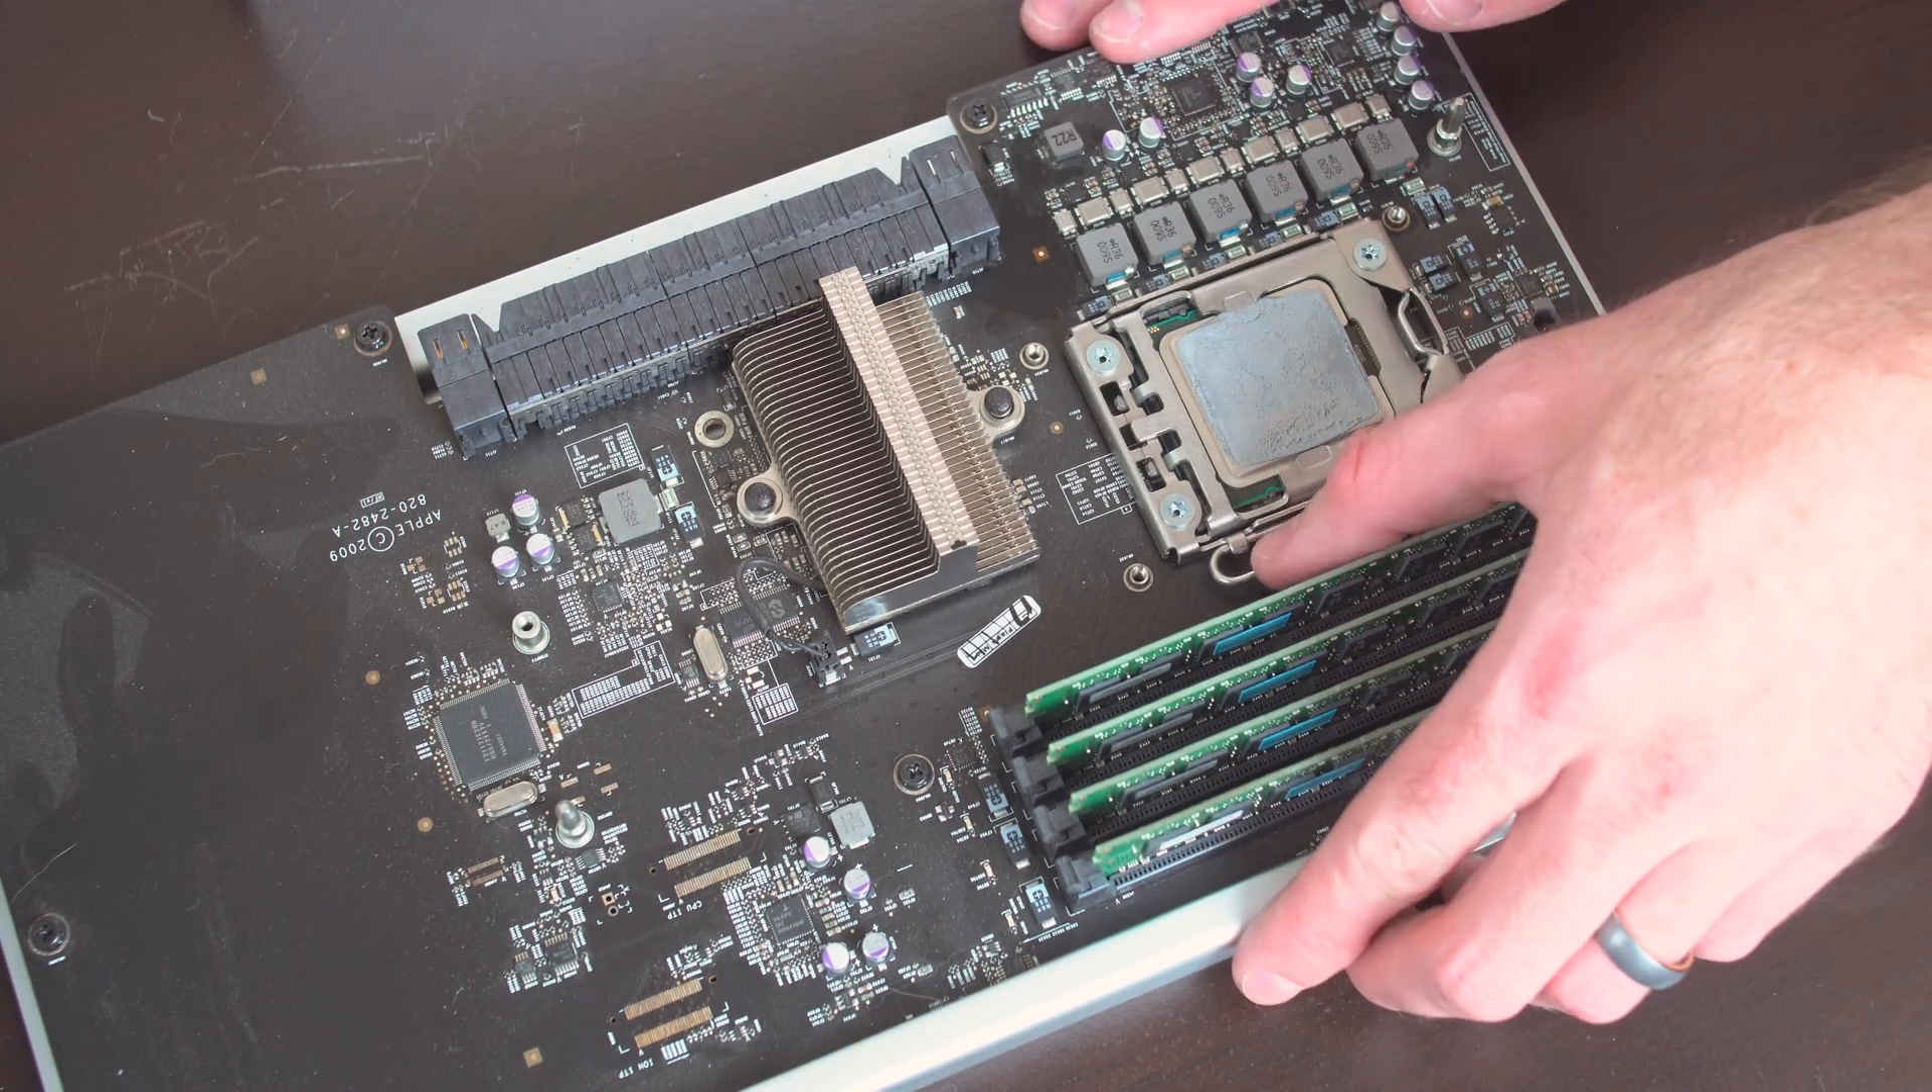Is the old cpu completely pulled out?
No.